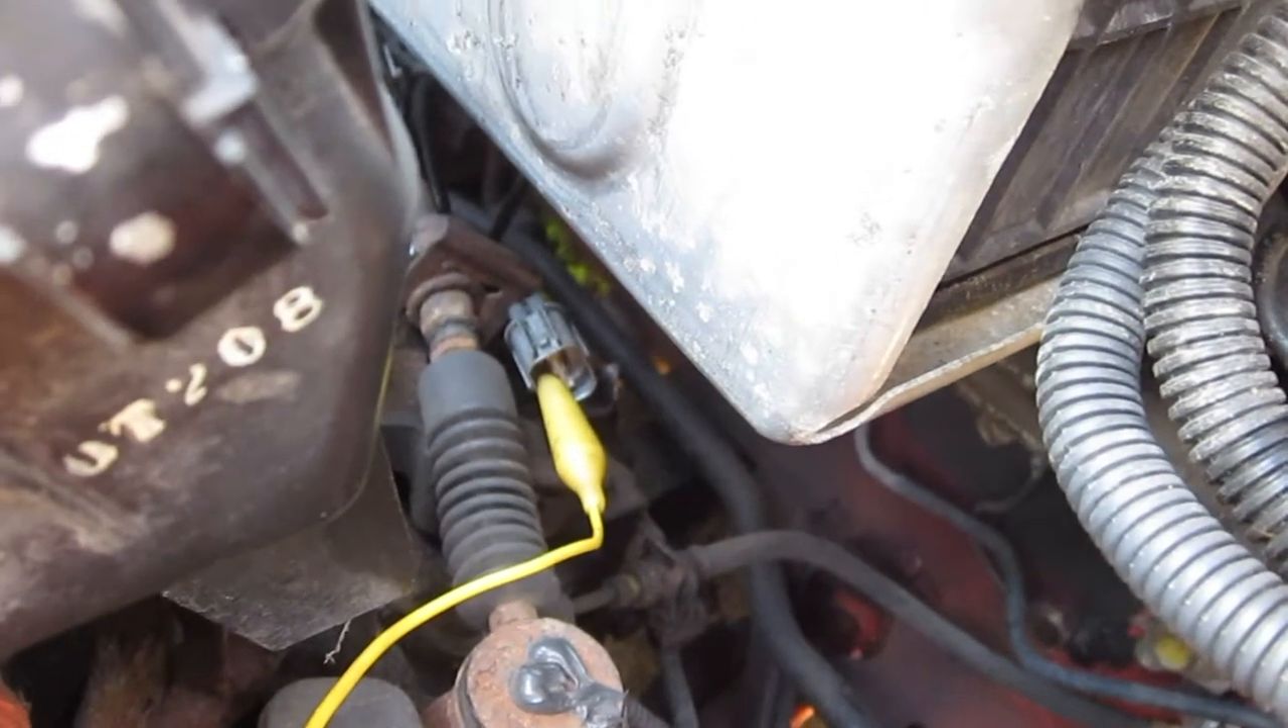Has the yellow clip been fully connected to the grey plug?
Yes.